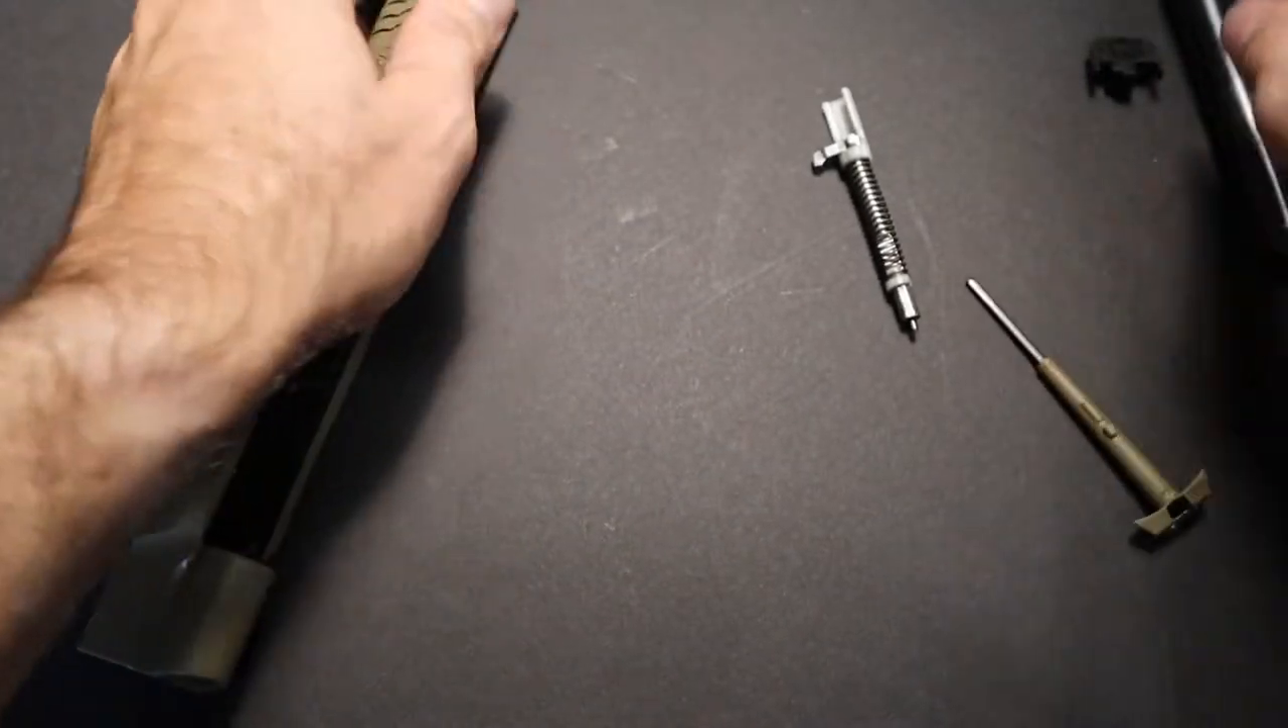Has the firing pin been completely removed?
Yes.